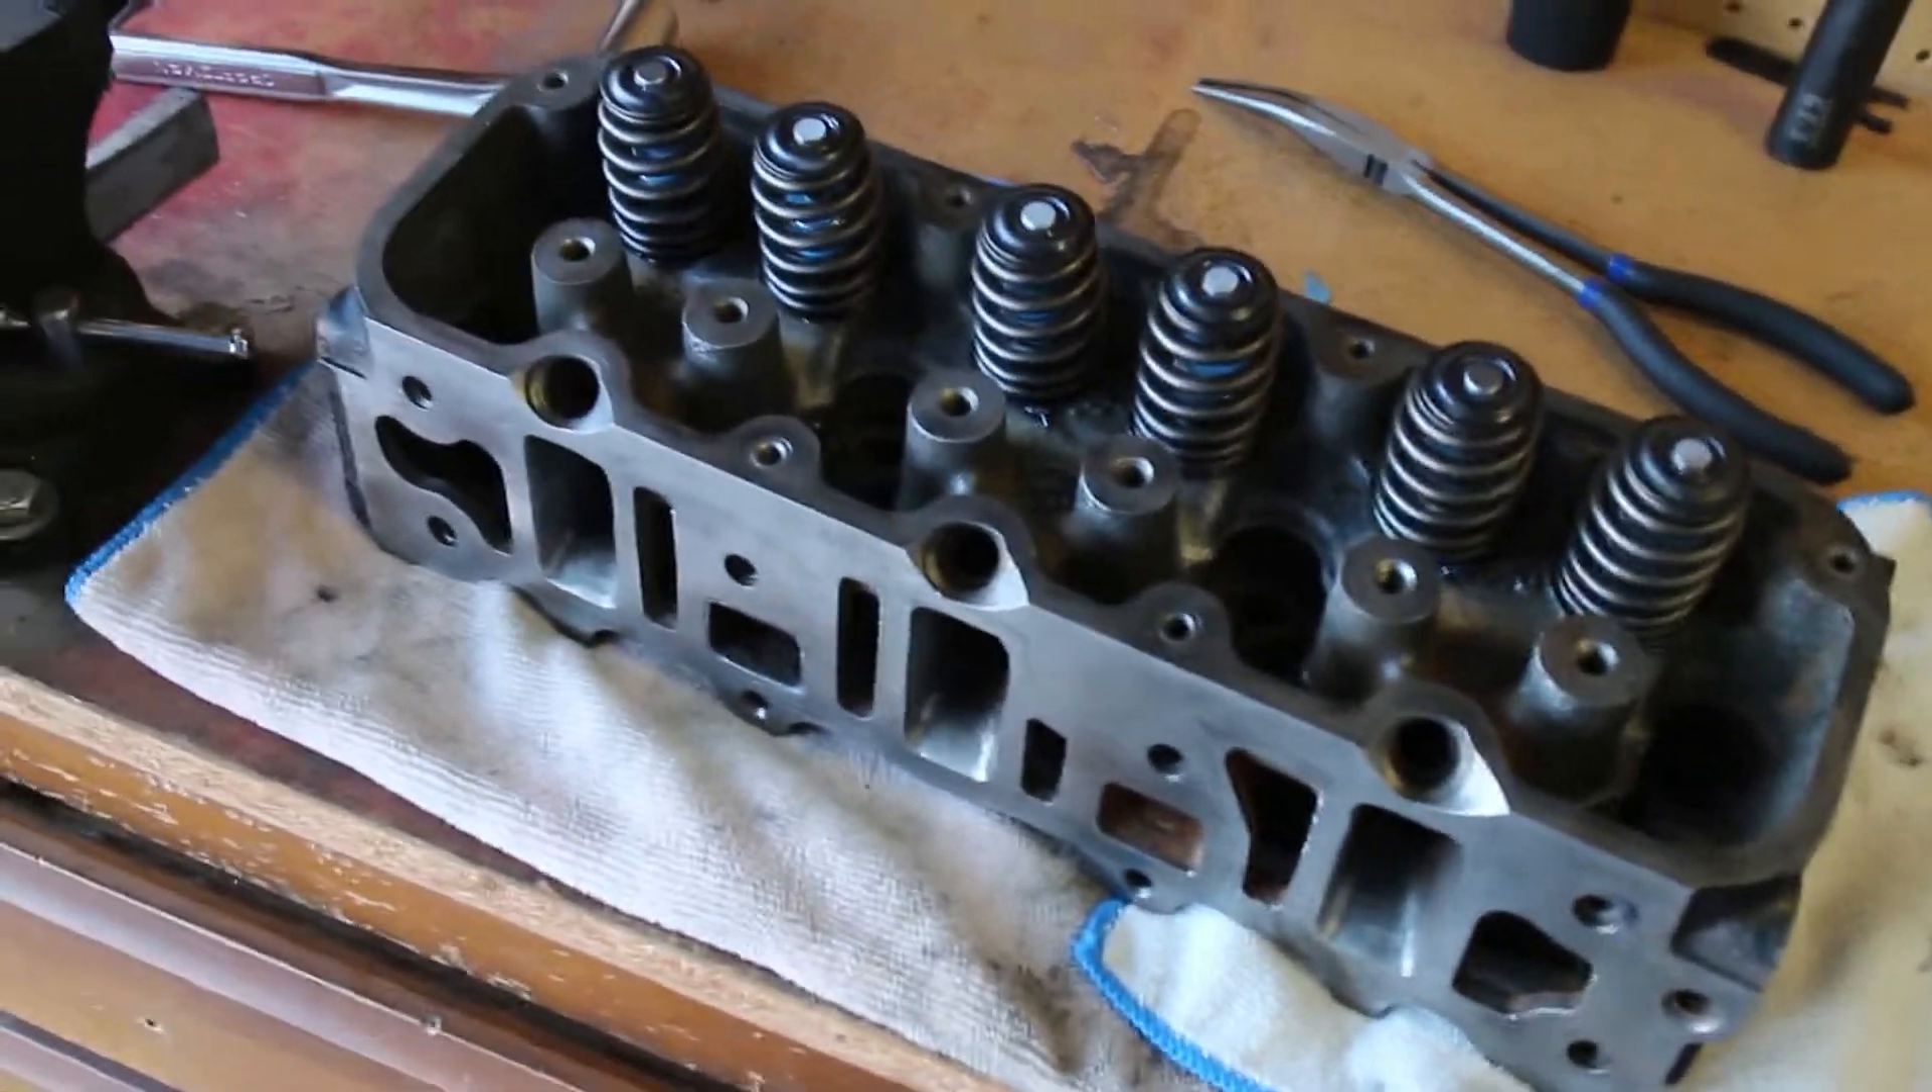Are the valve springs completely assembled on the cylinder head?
Yes.